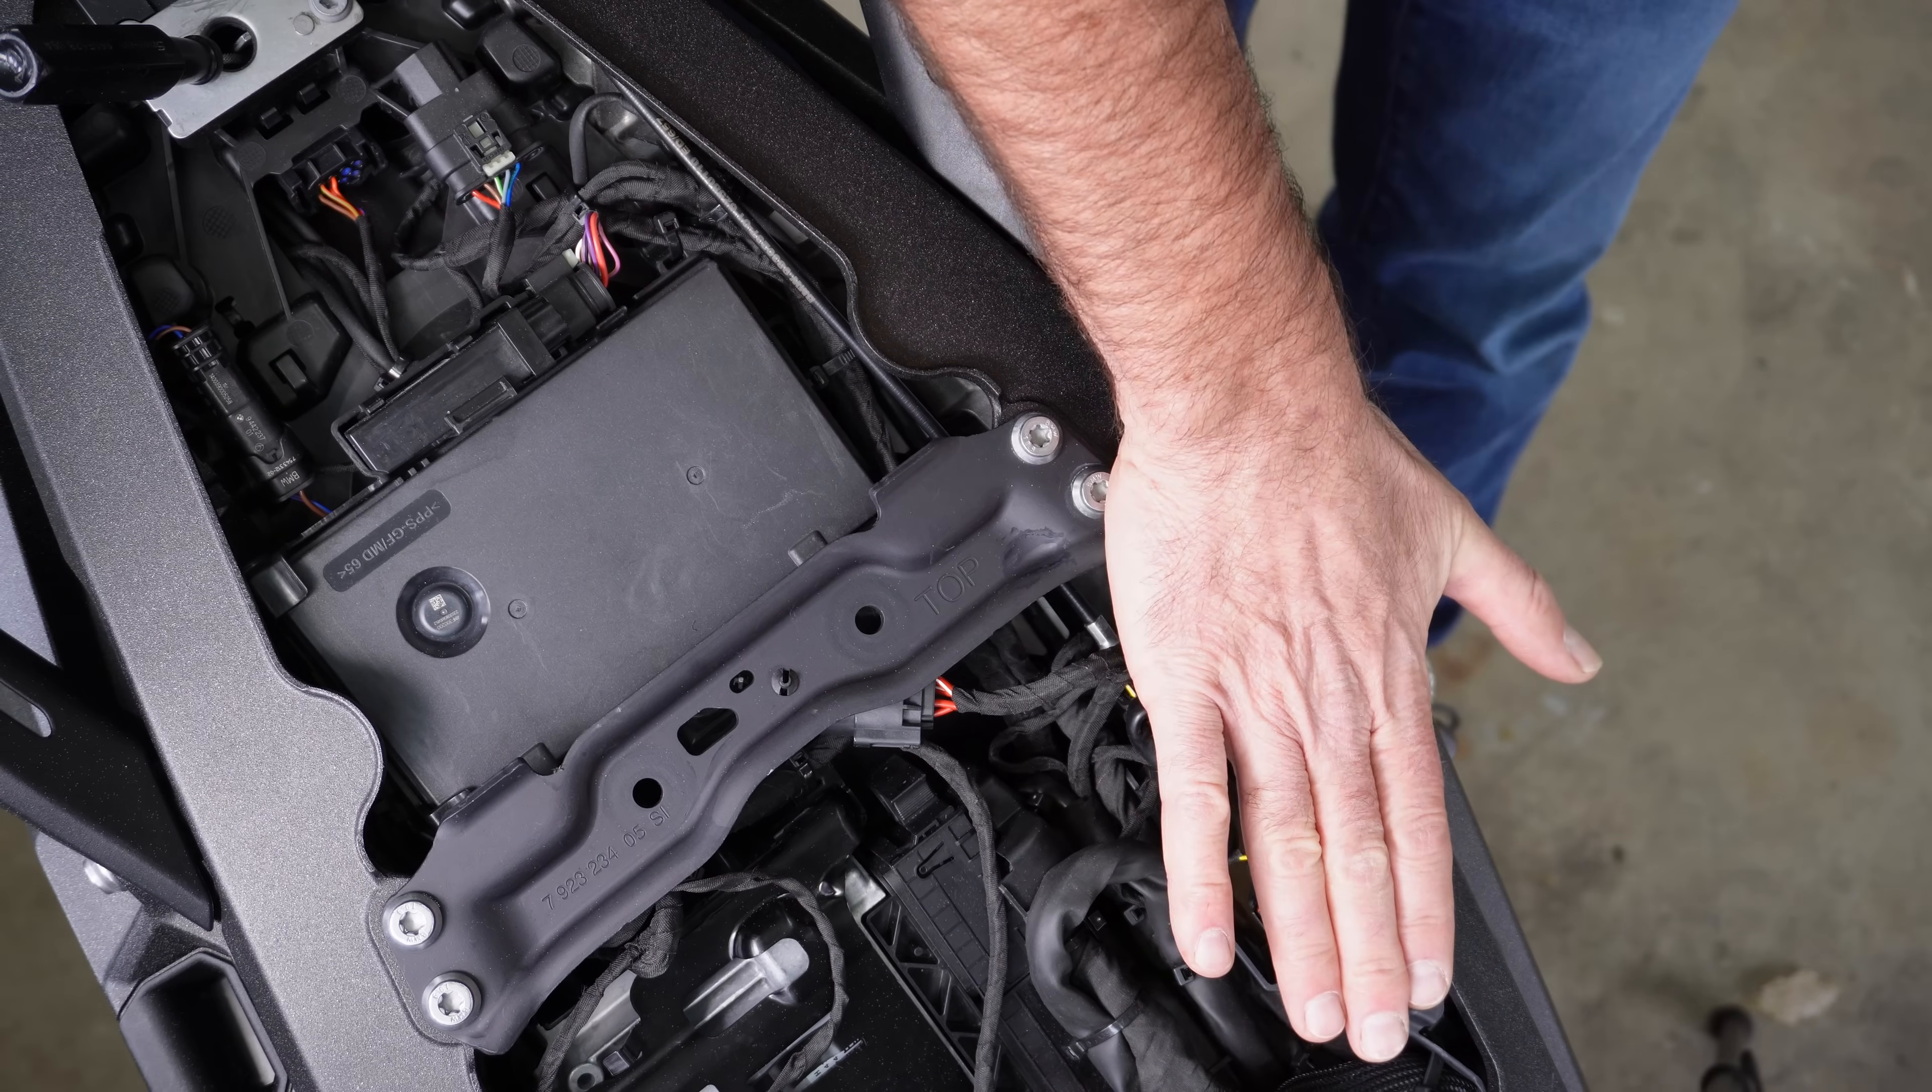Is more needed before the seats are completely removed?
No.